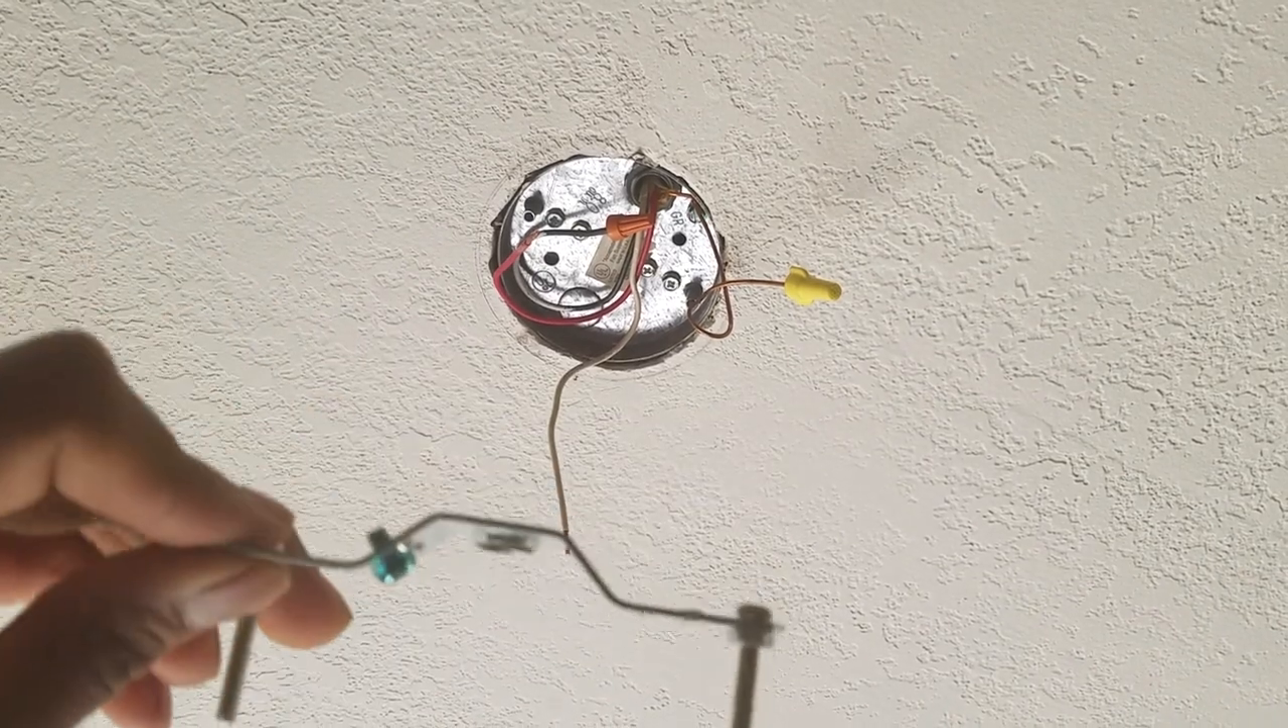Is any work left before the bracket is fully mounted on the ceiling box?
Yes.